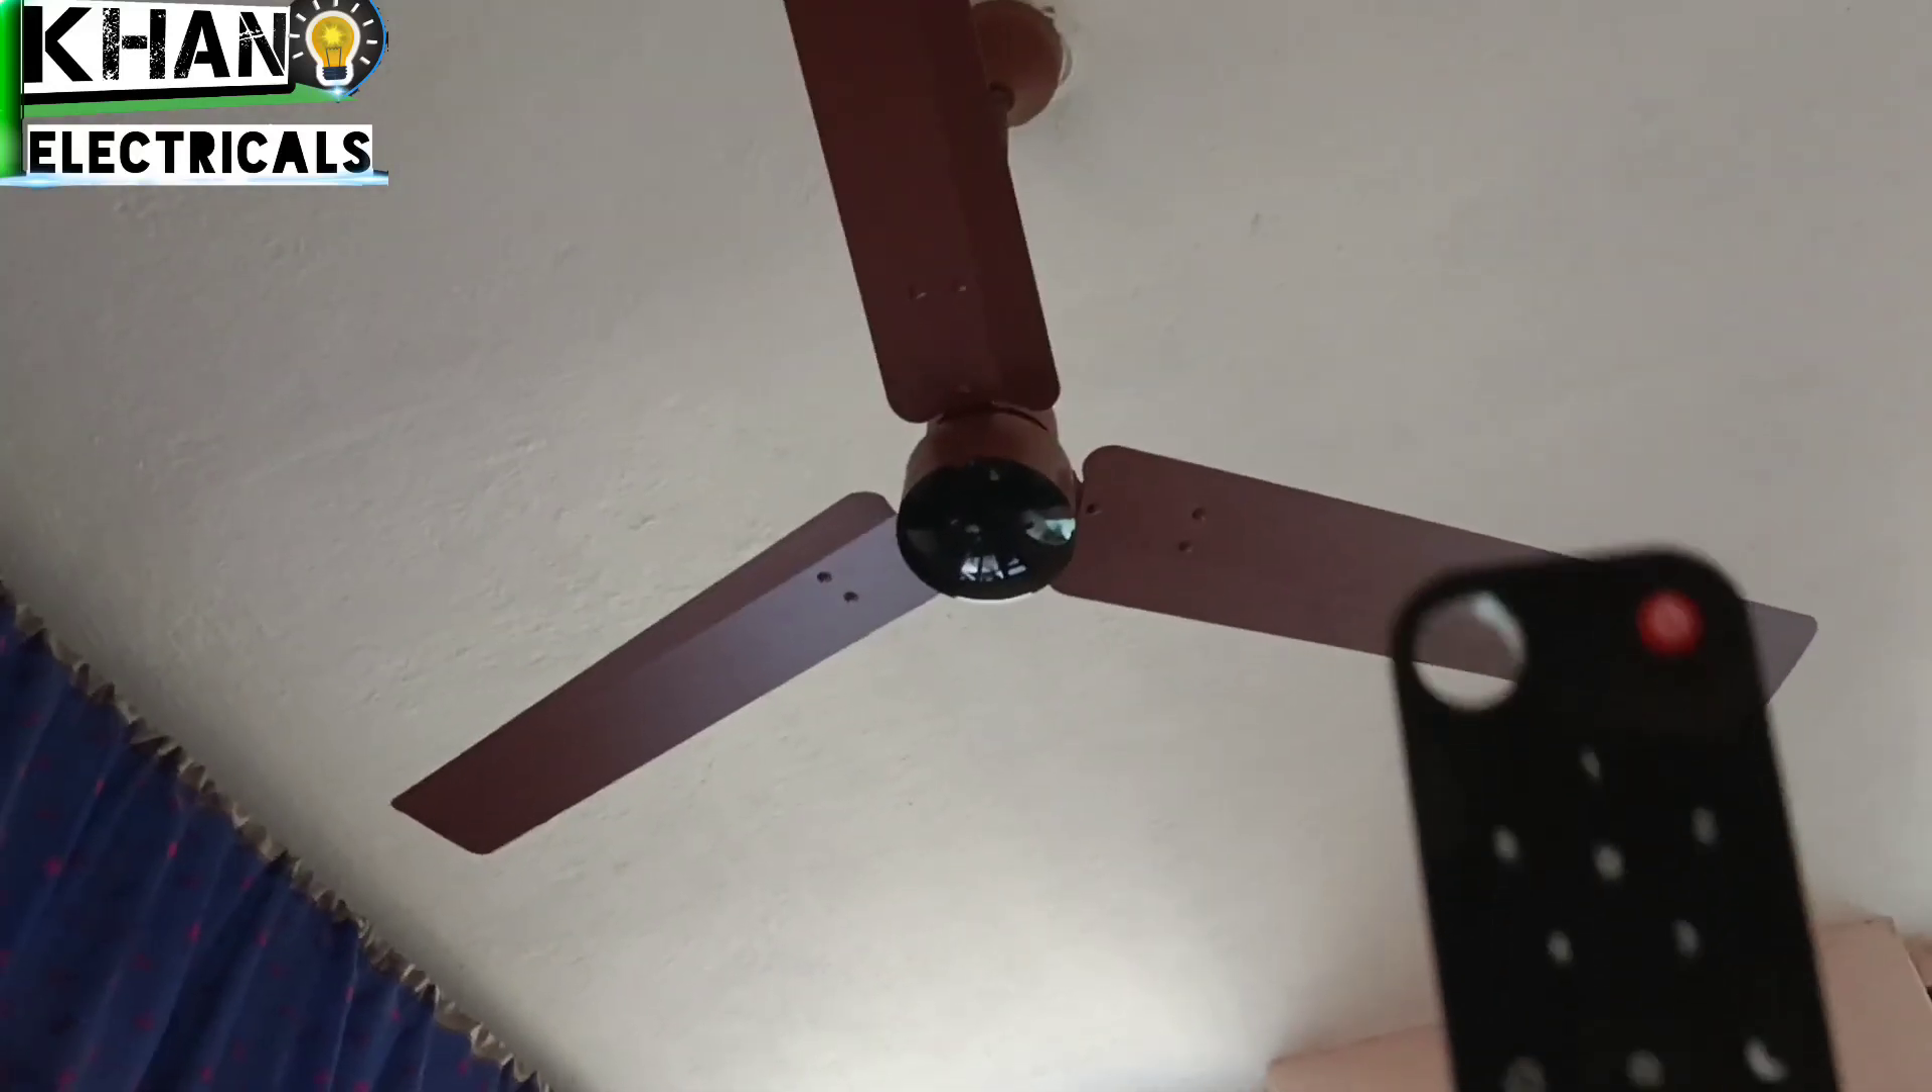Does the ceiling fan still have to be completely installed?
No.